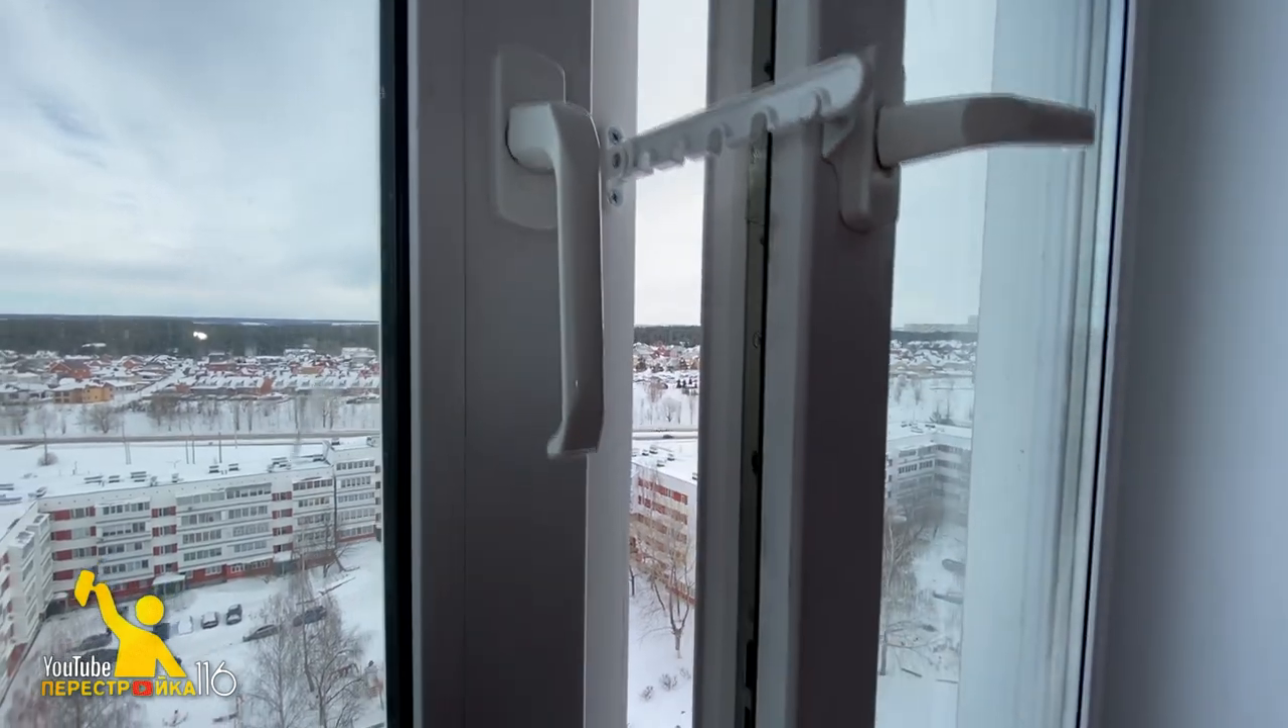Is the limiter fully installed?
Yes.